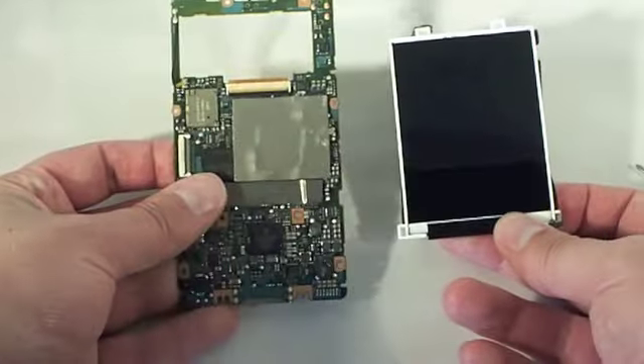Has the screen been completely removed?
Yes.